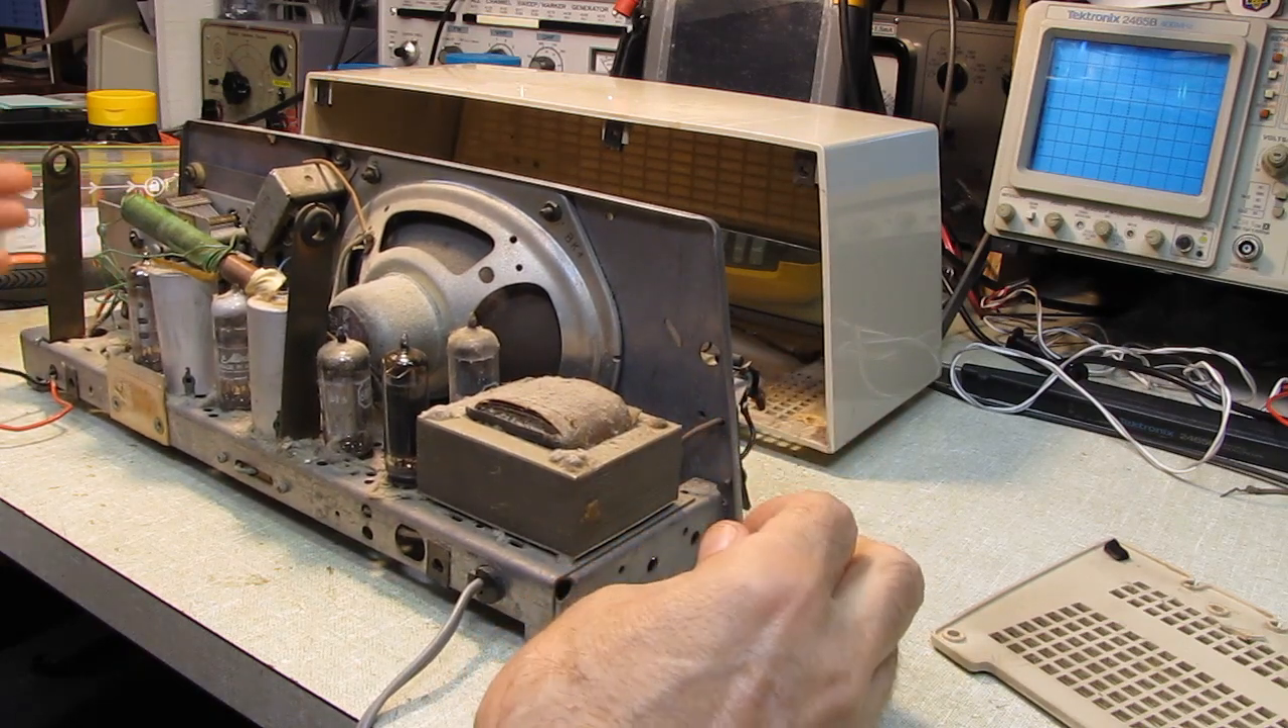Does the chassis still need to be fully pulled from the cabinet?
No.